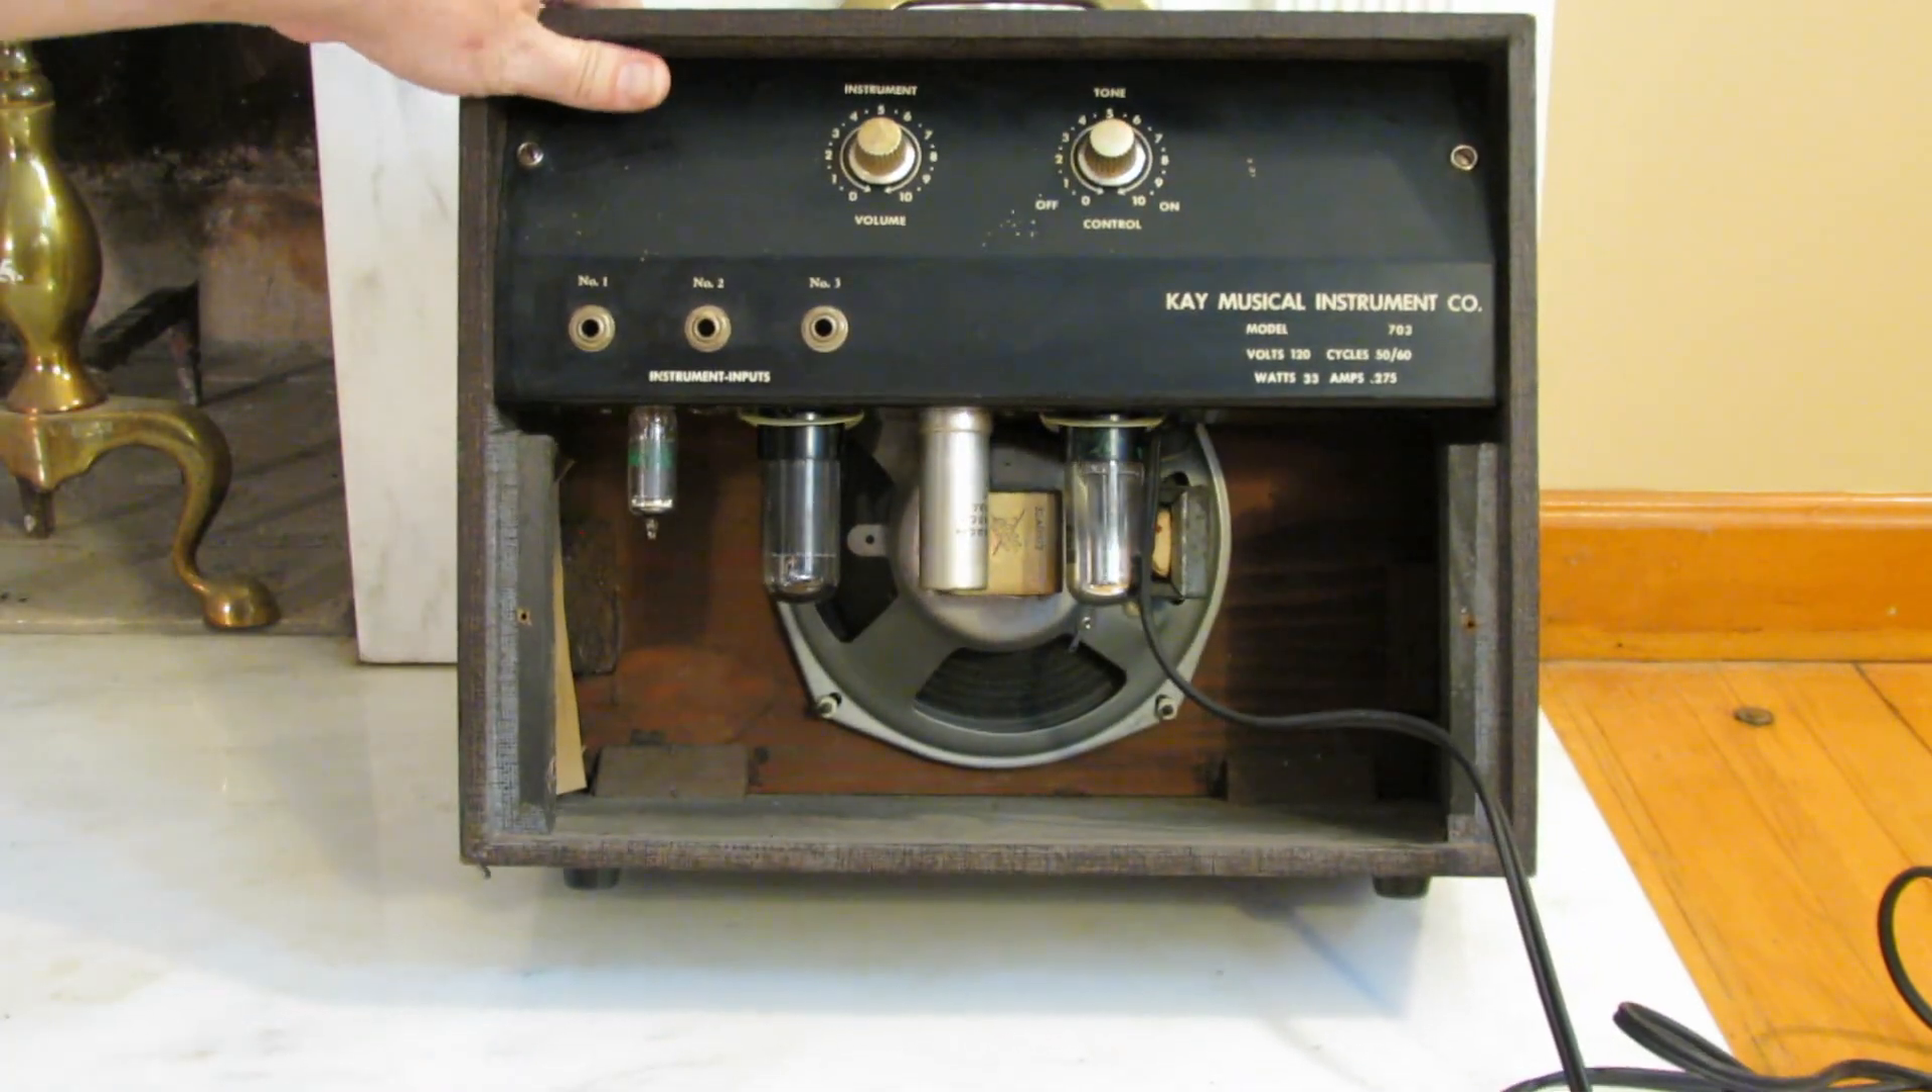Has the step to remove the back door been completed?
Yes.